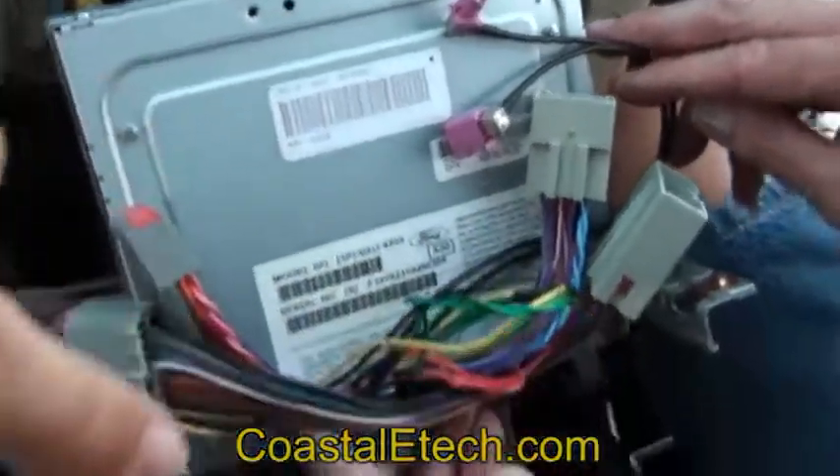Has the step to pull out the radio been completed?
Yes.